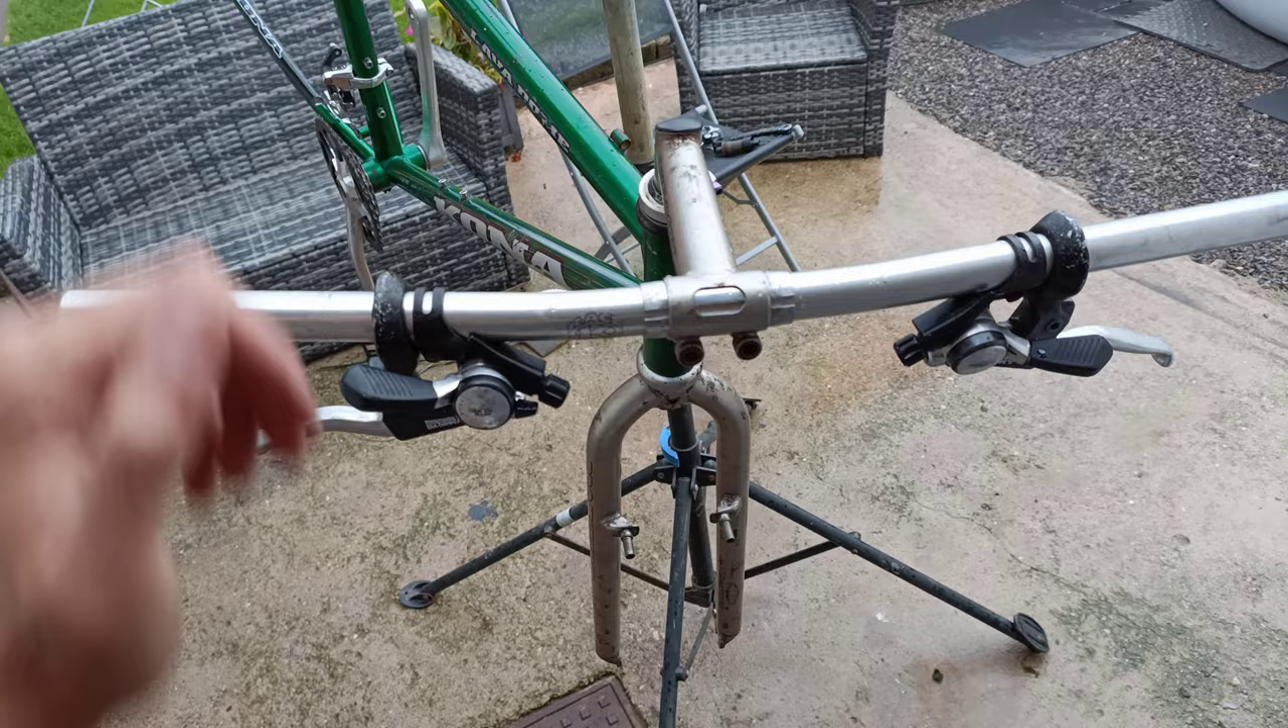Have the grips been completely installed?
No.